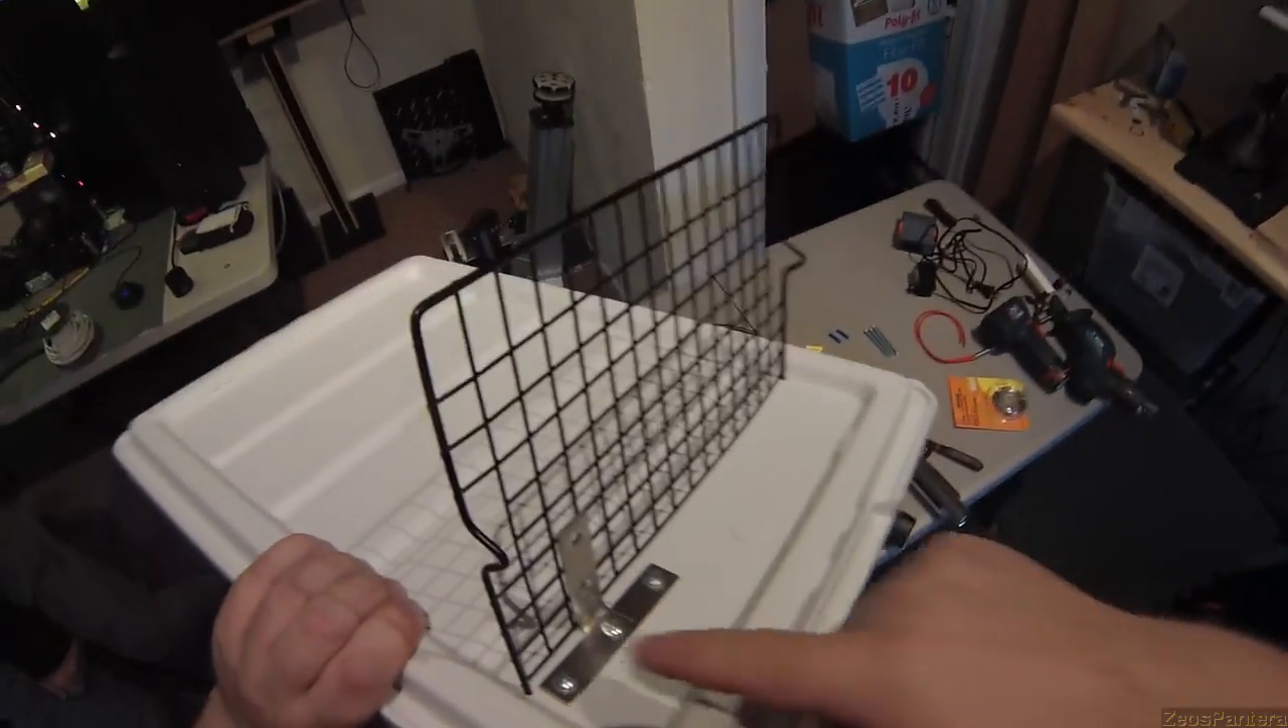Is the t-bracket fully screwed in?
Yes.